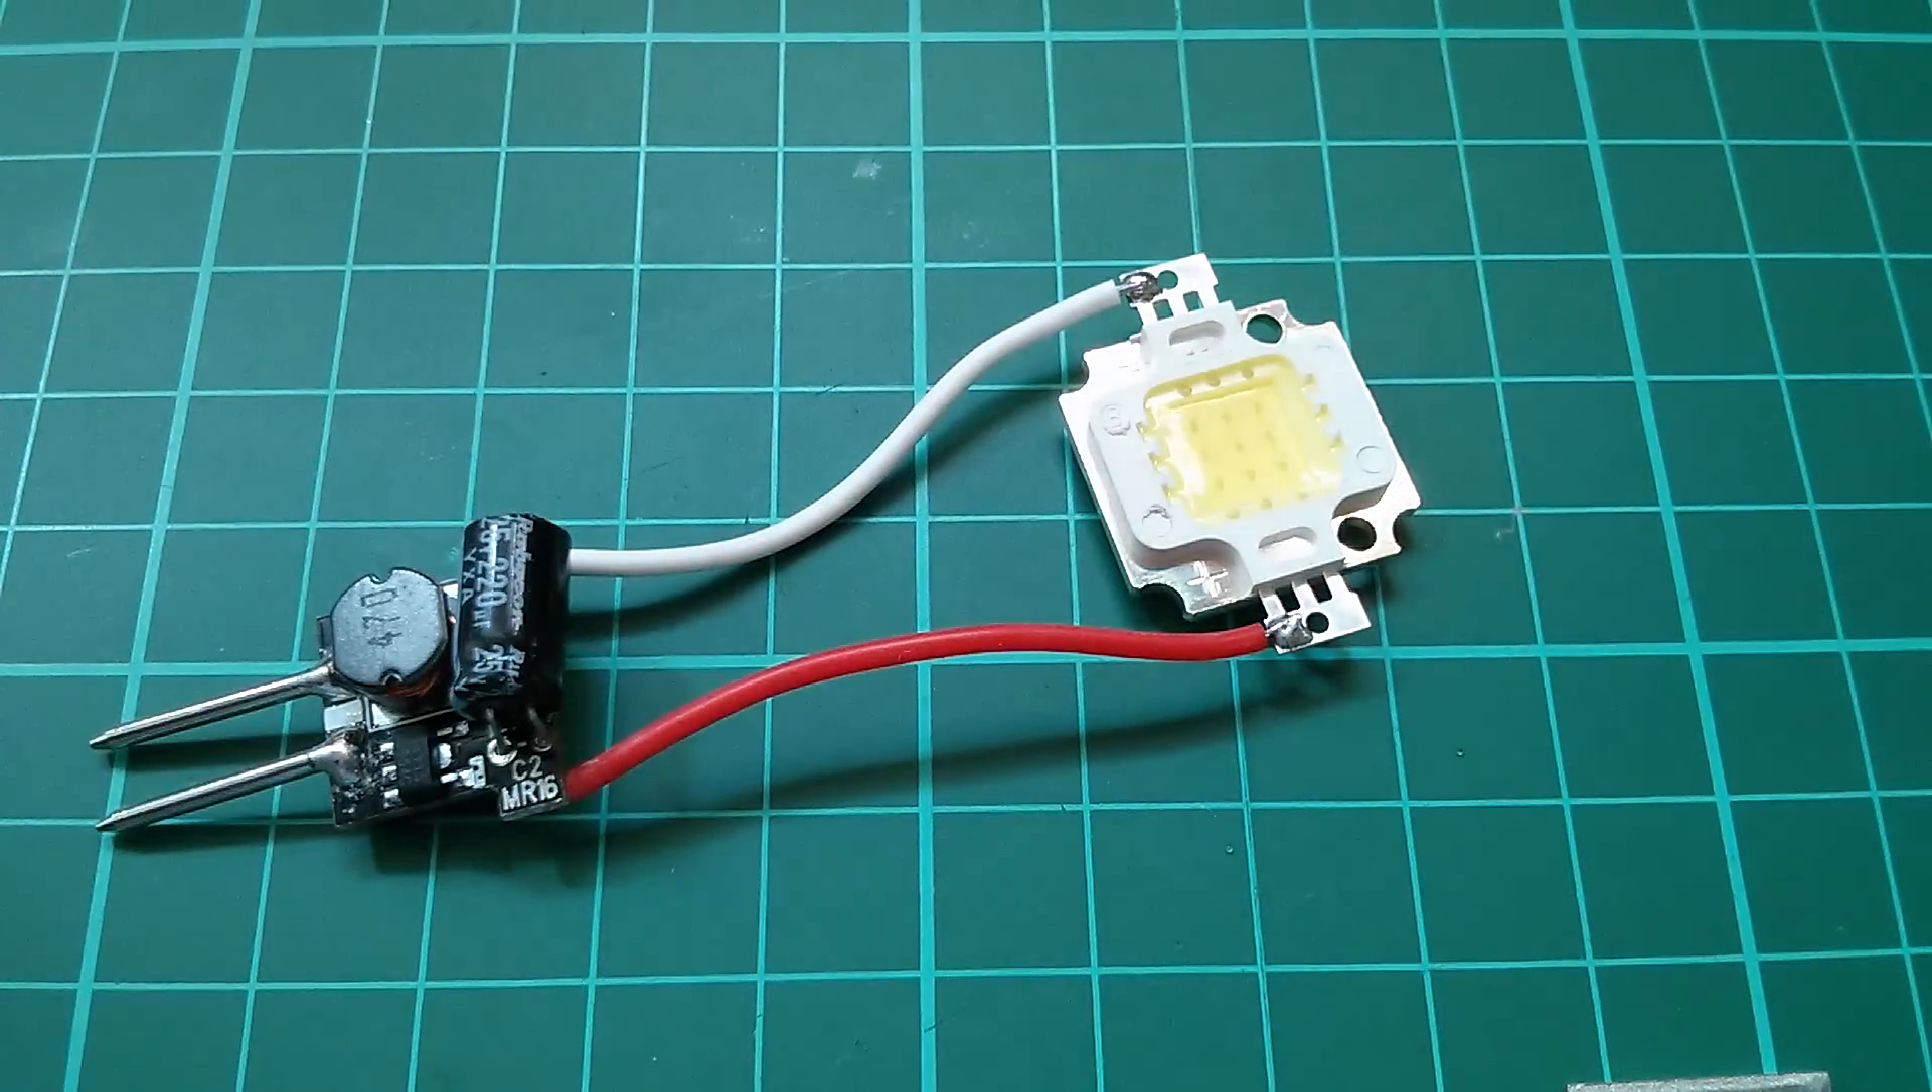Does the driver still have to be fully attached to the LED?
No.